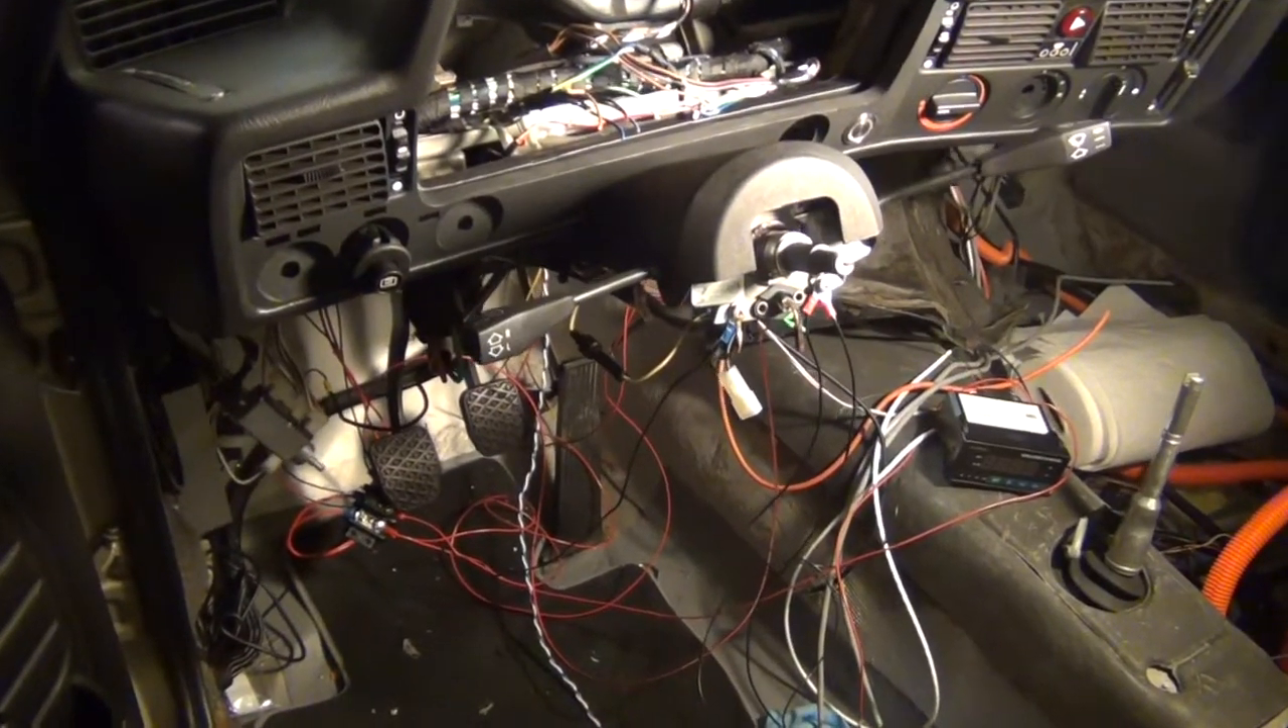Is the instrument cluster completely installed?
No.